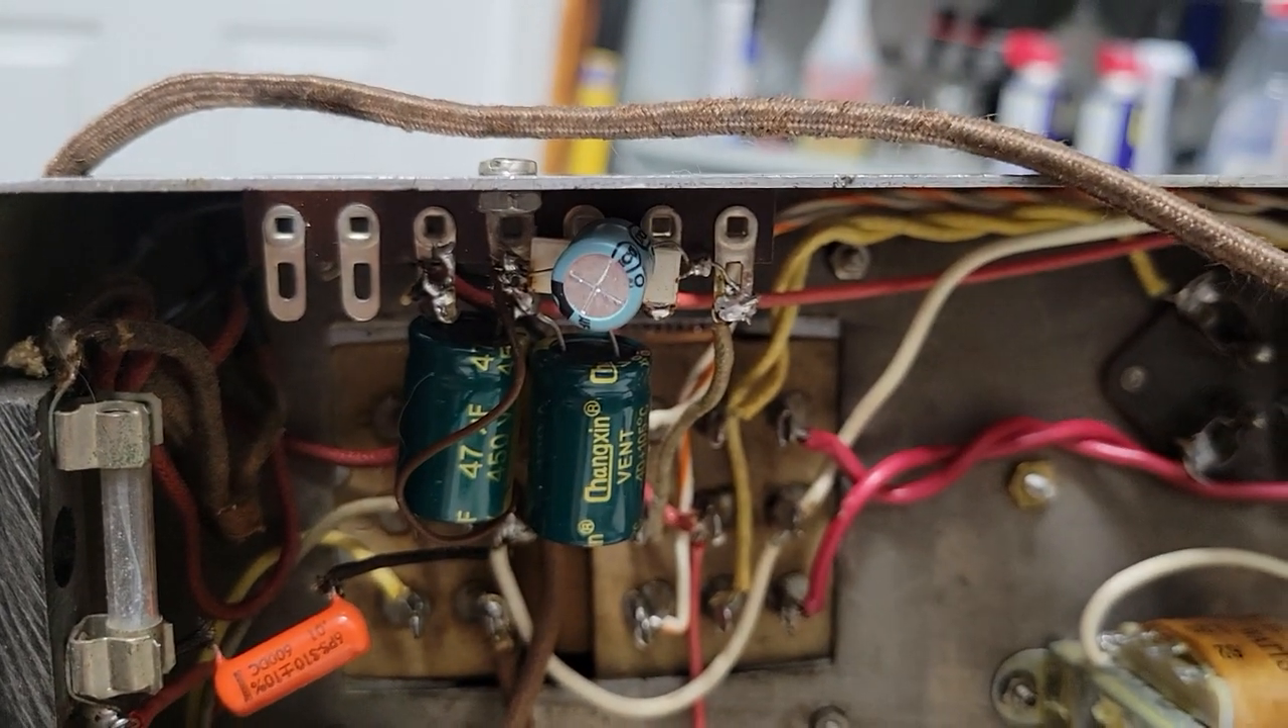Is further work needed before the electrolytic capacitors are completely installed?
No.